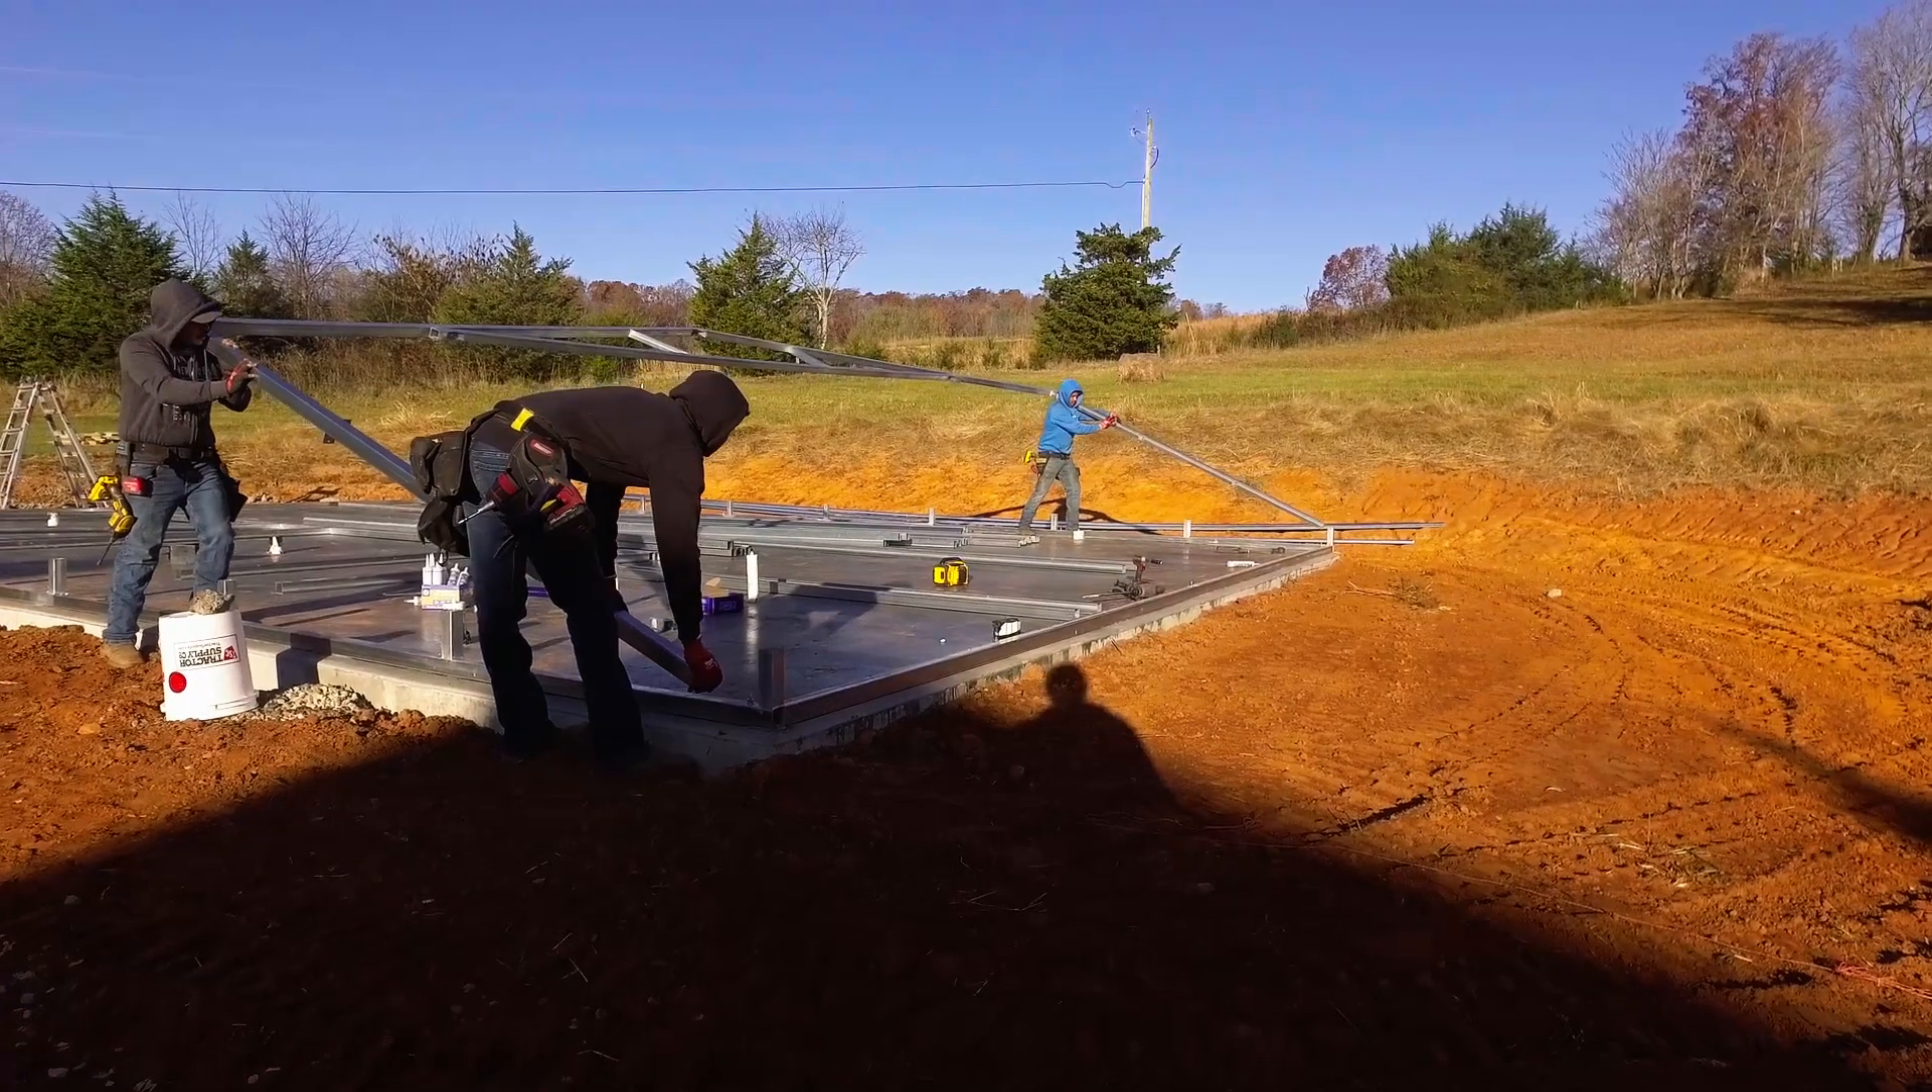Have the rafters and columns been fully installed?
No.